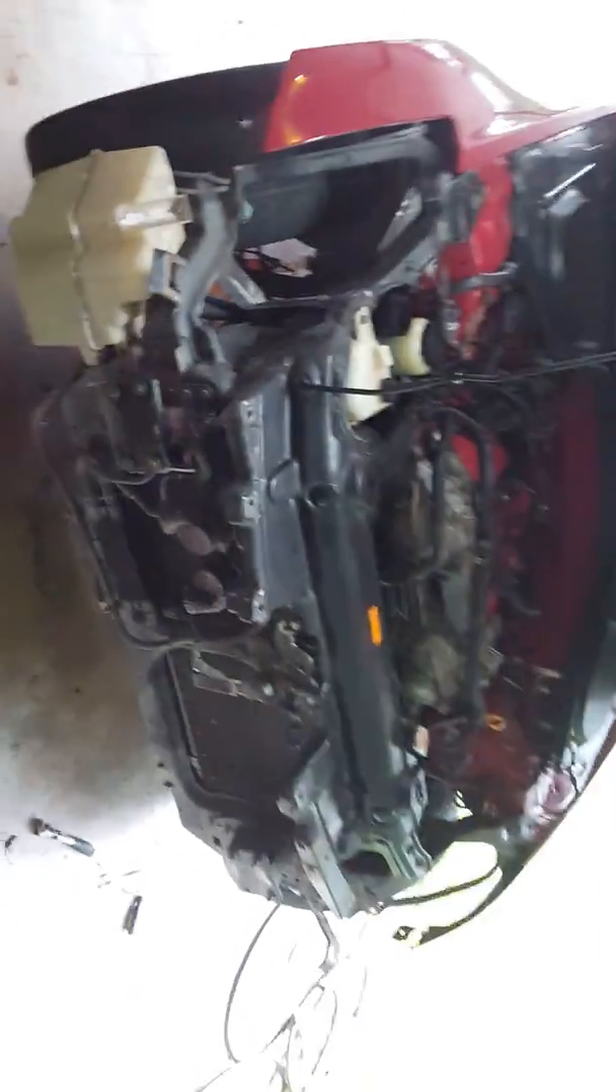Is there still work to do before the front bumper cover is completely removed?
No.